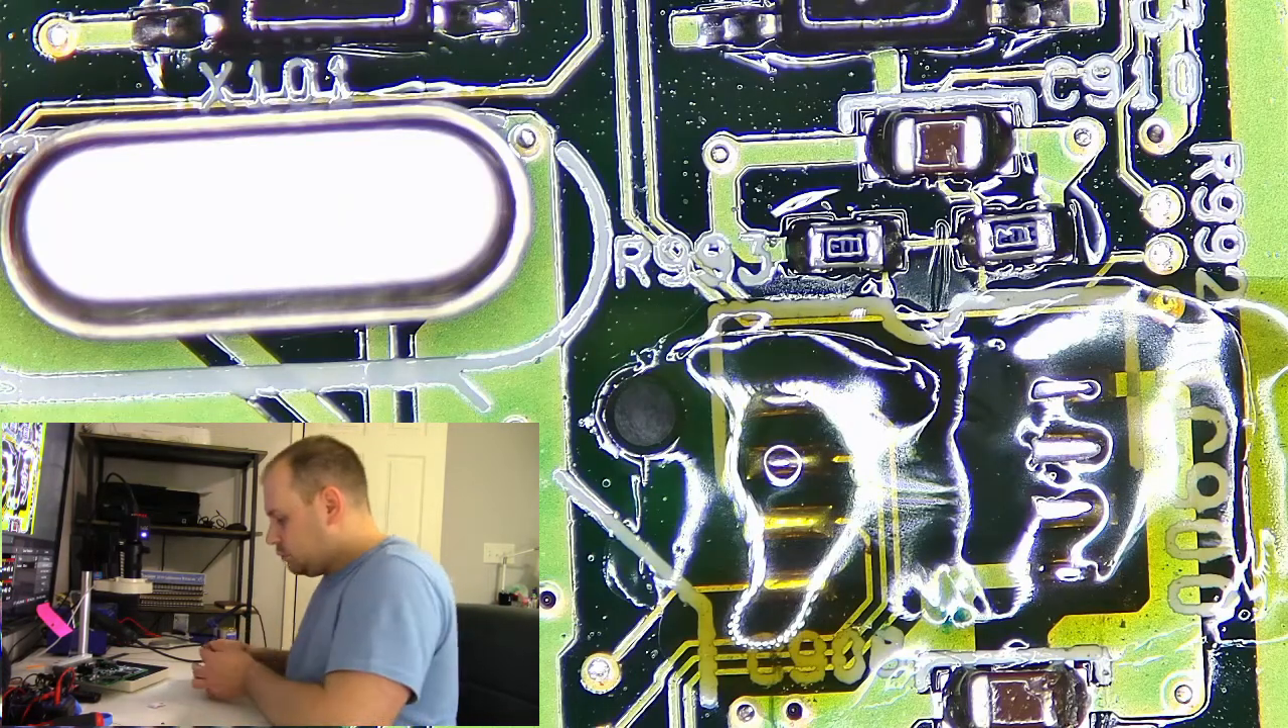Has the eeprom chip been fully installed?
No.